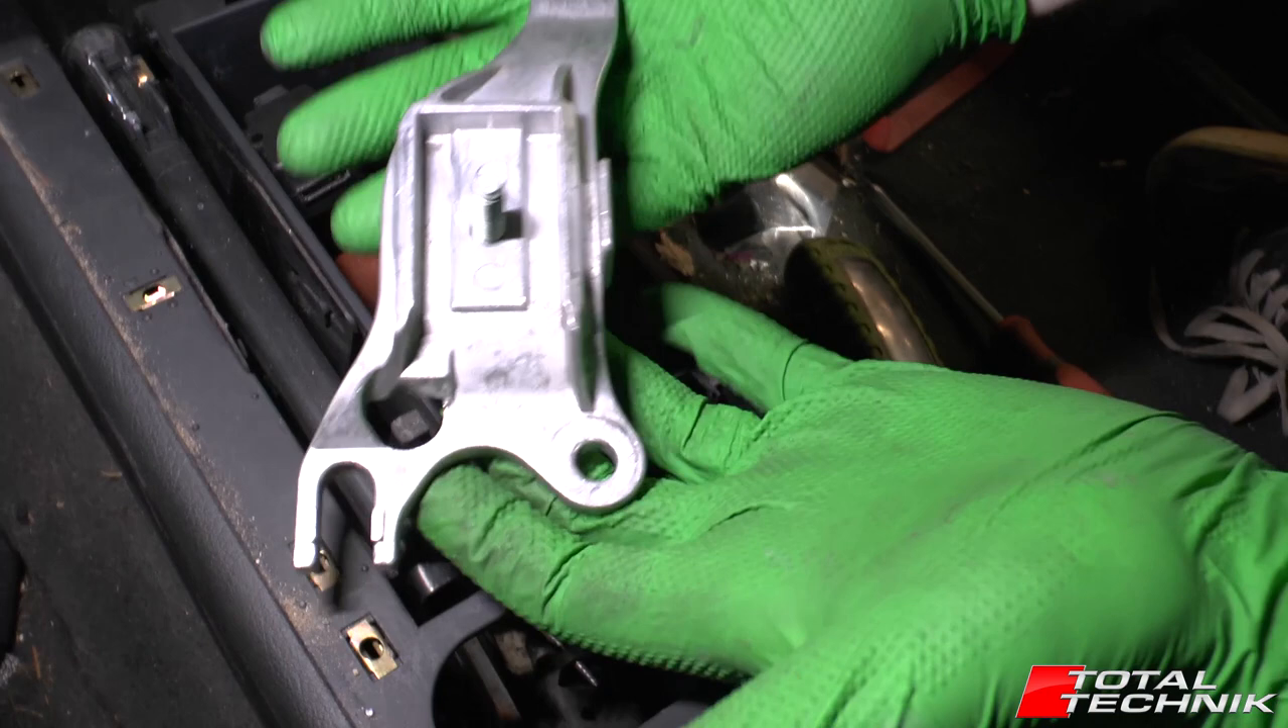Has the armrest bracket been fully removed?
Yes.